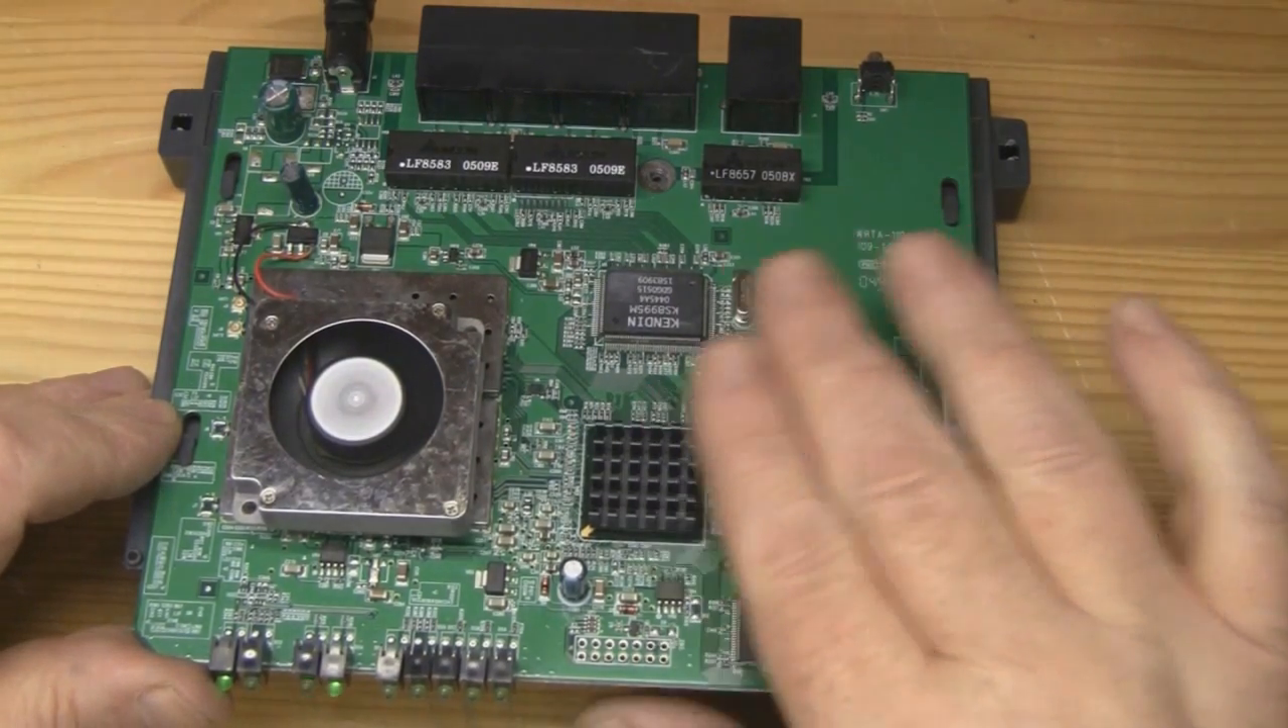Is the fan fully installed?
Yes.